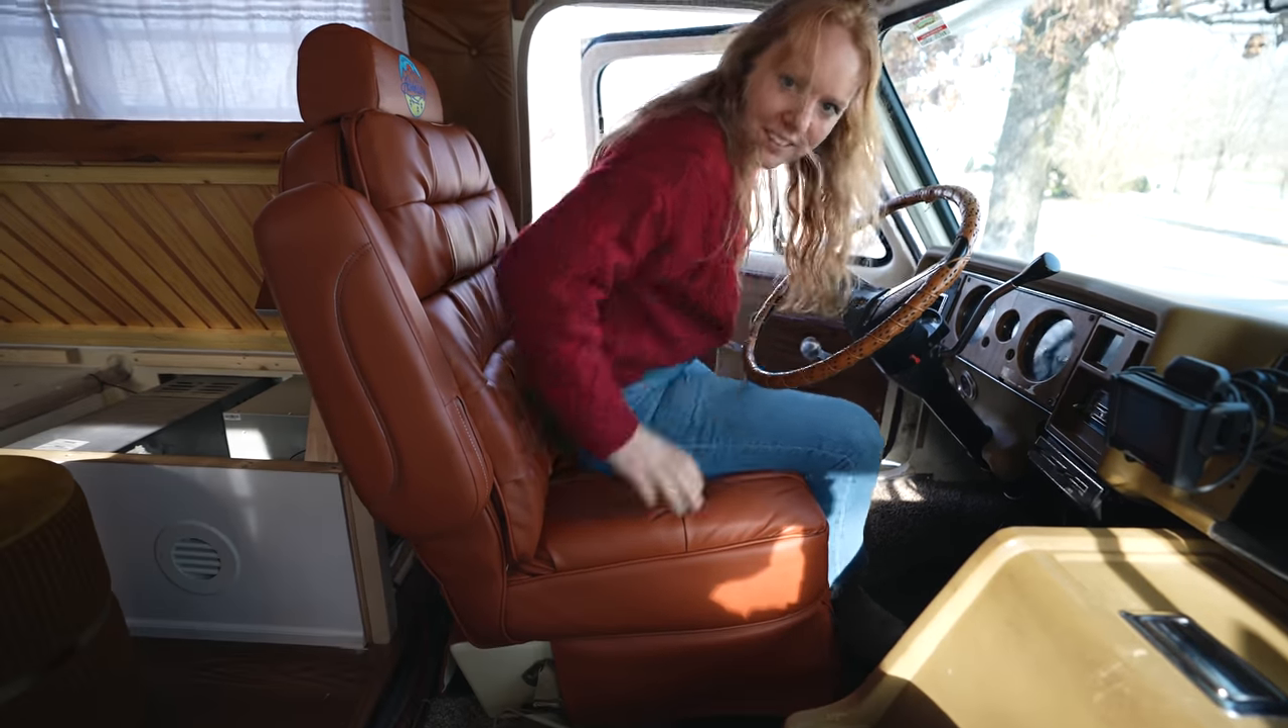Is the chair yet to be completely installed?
No.